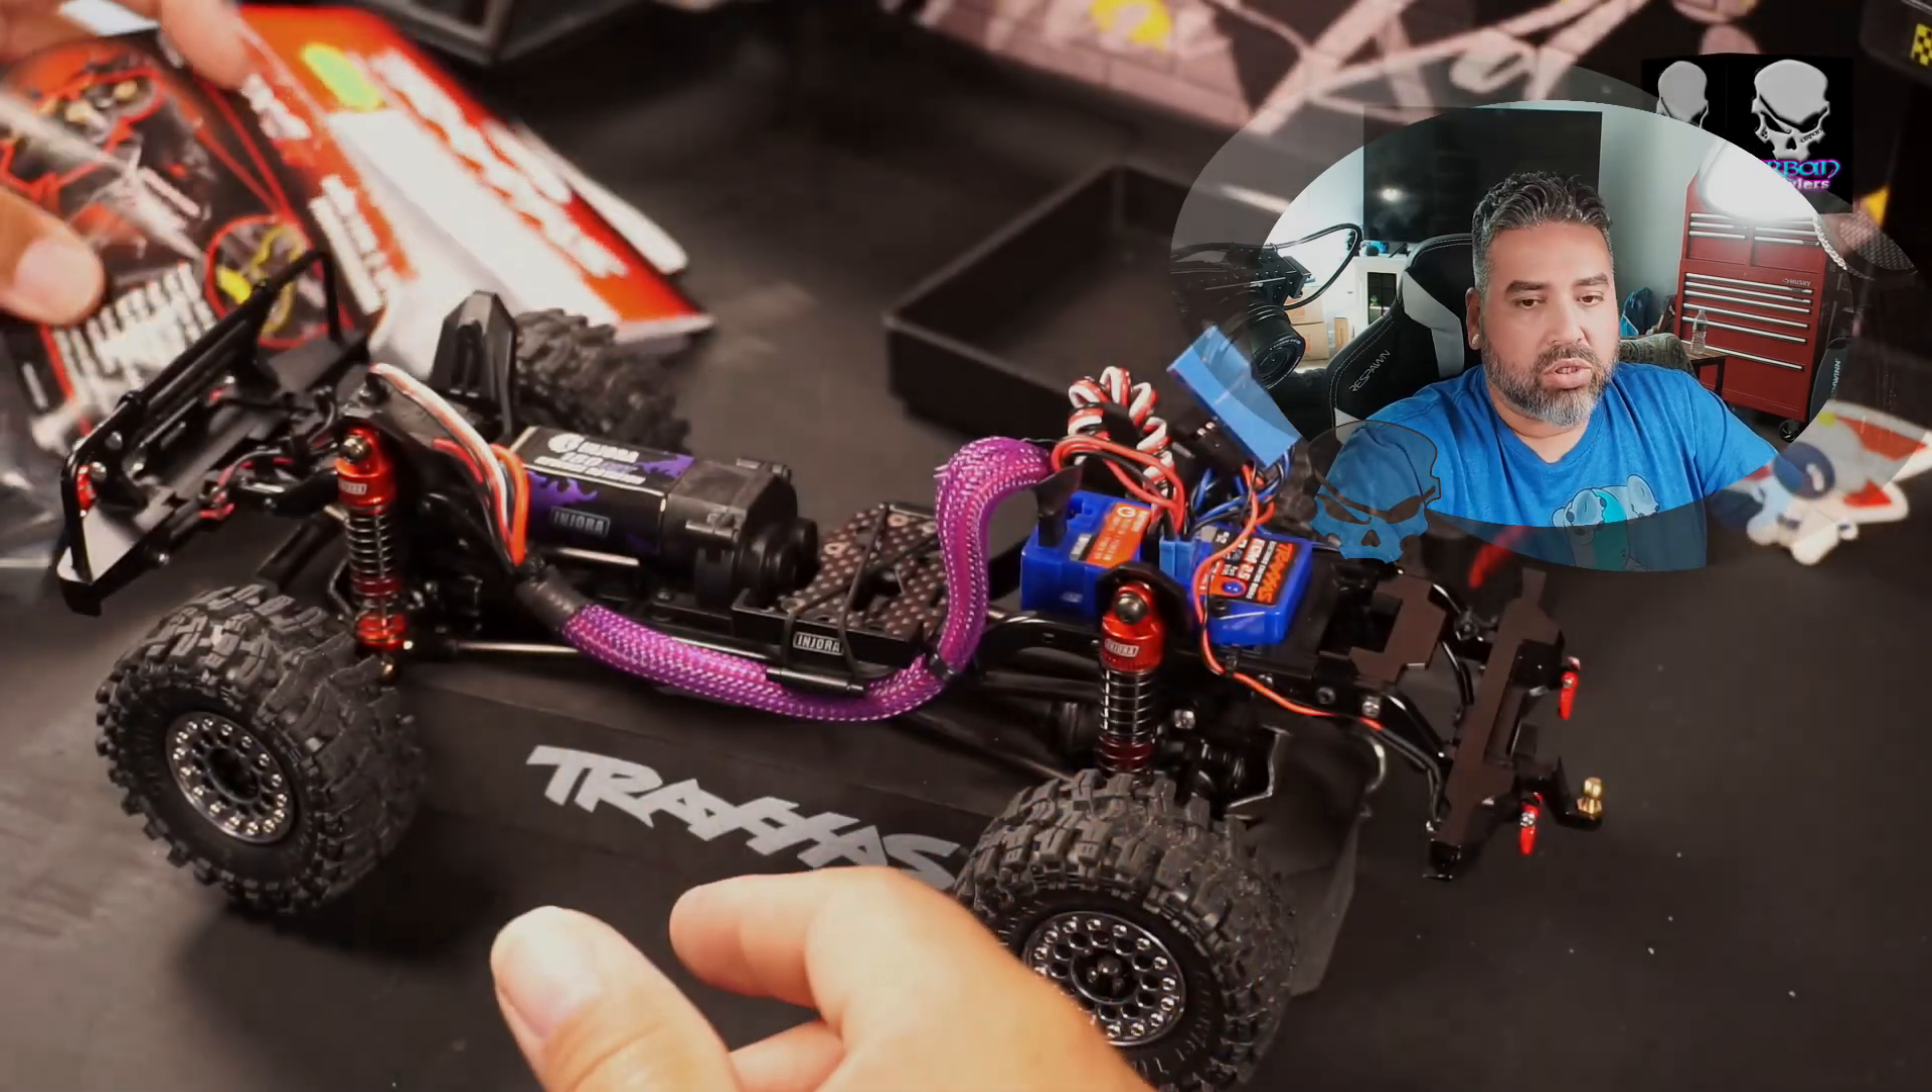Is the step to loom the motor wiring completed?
Yes.